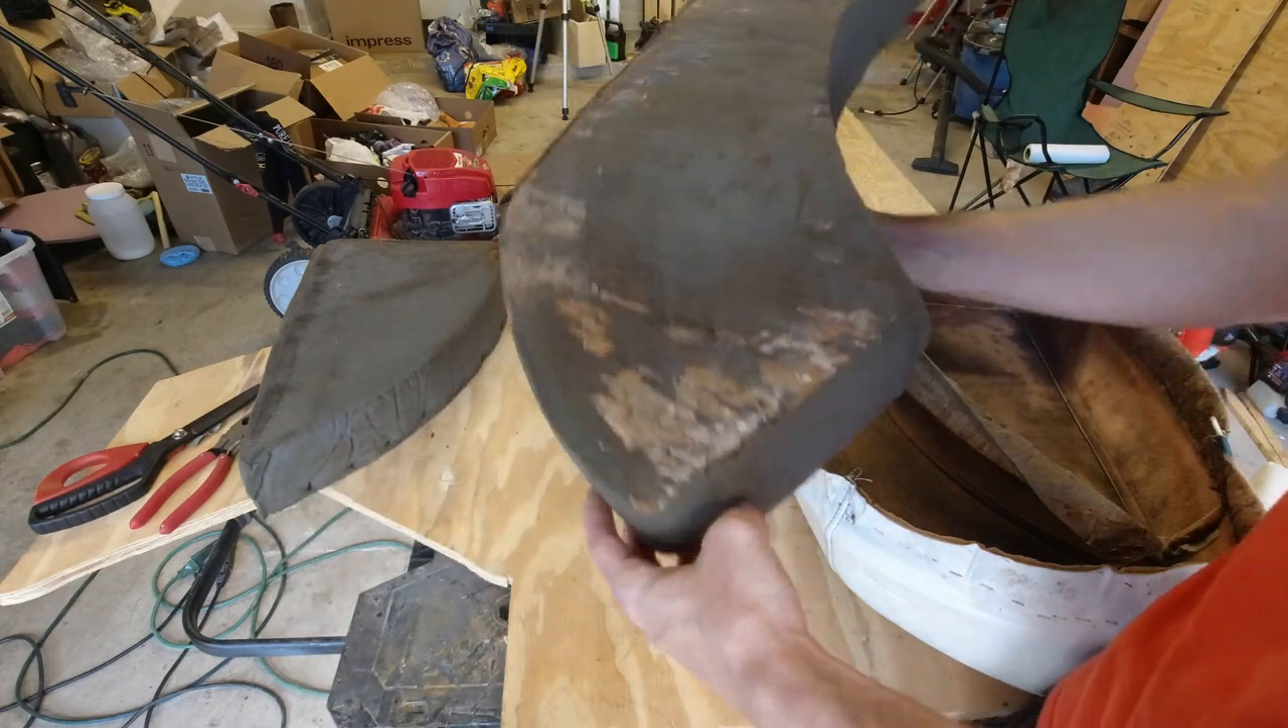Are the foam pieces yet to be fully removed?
No.